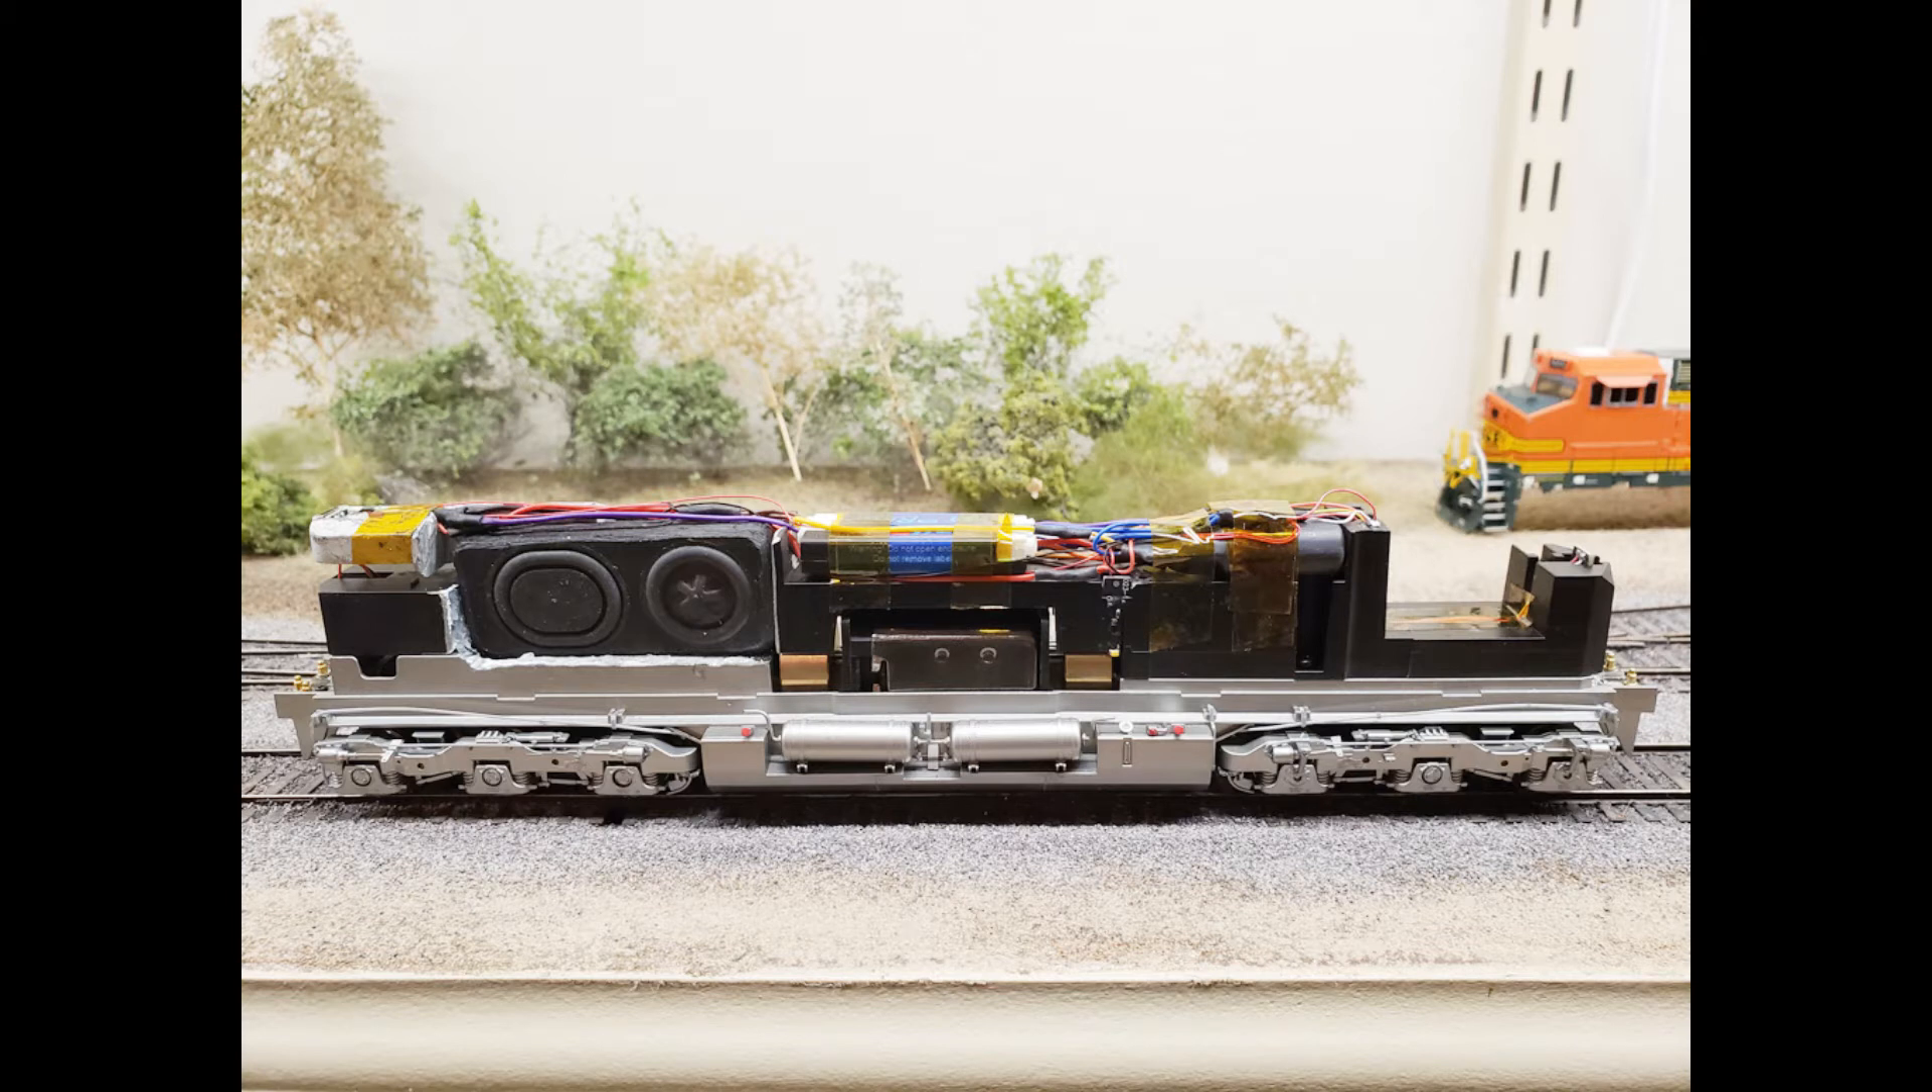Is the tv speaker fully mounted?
Yes.